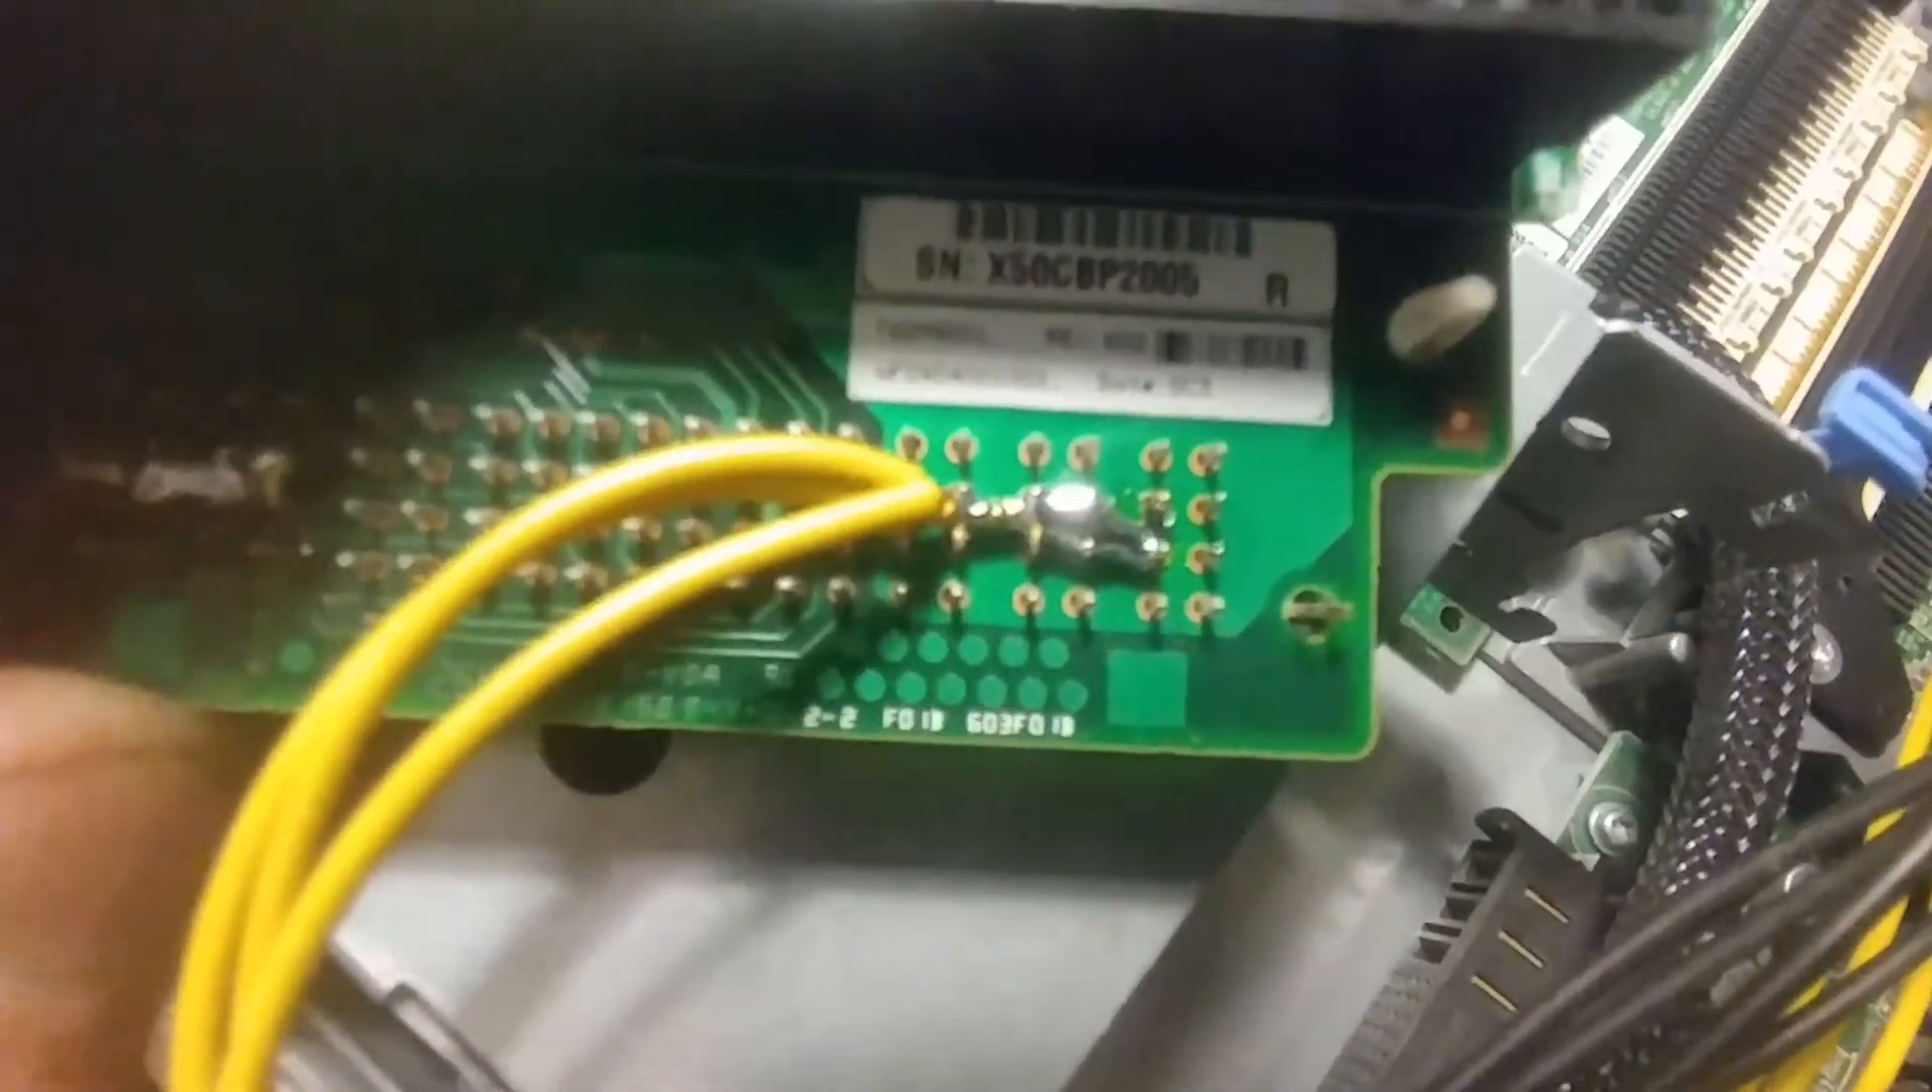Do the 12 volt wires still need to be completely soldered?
No.